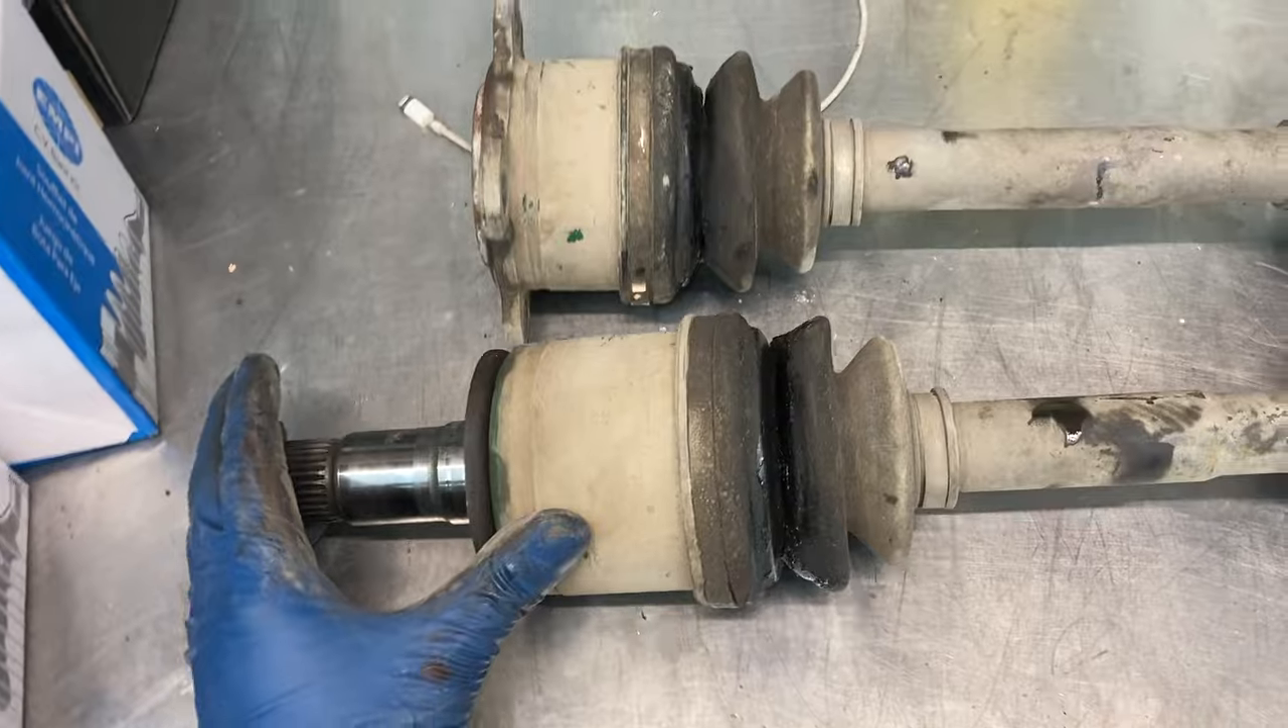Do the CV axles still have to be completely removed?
No.